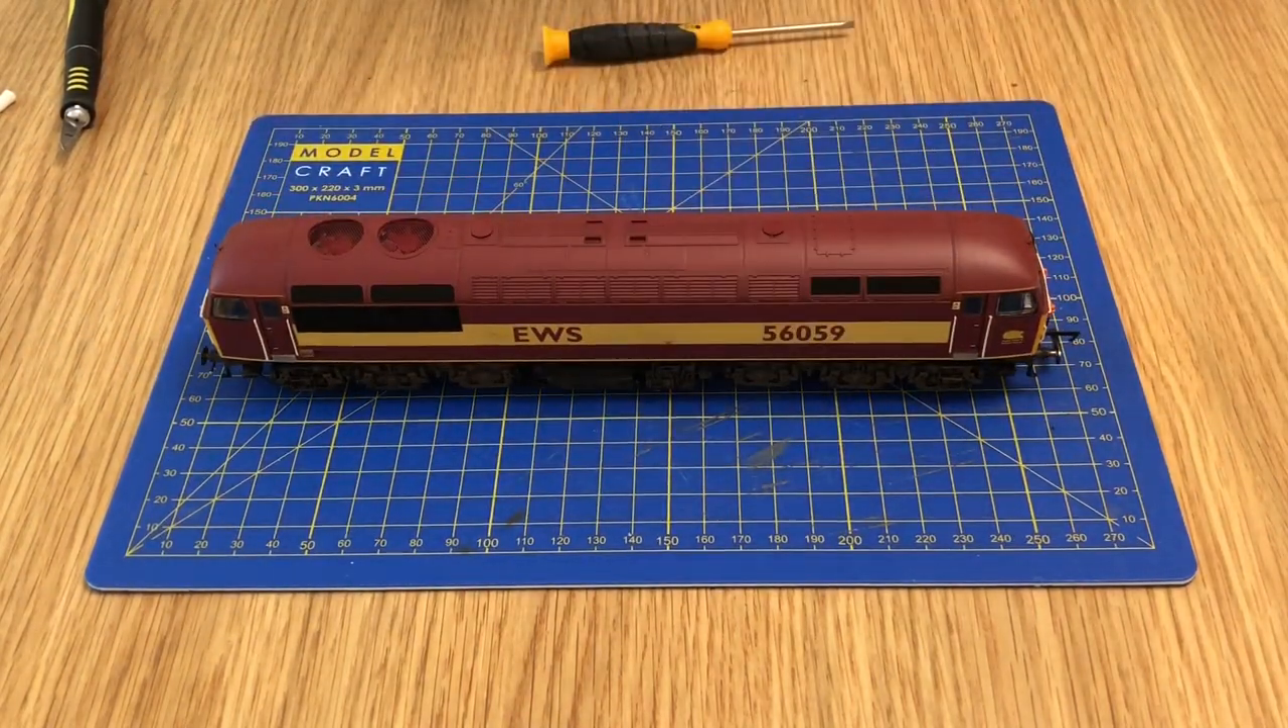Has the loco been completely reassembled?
Yes.